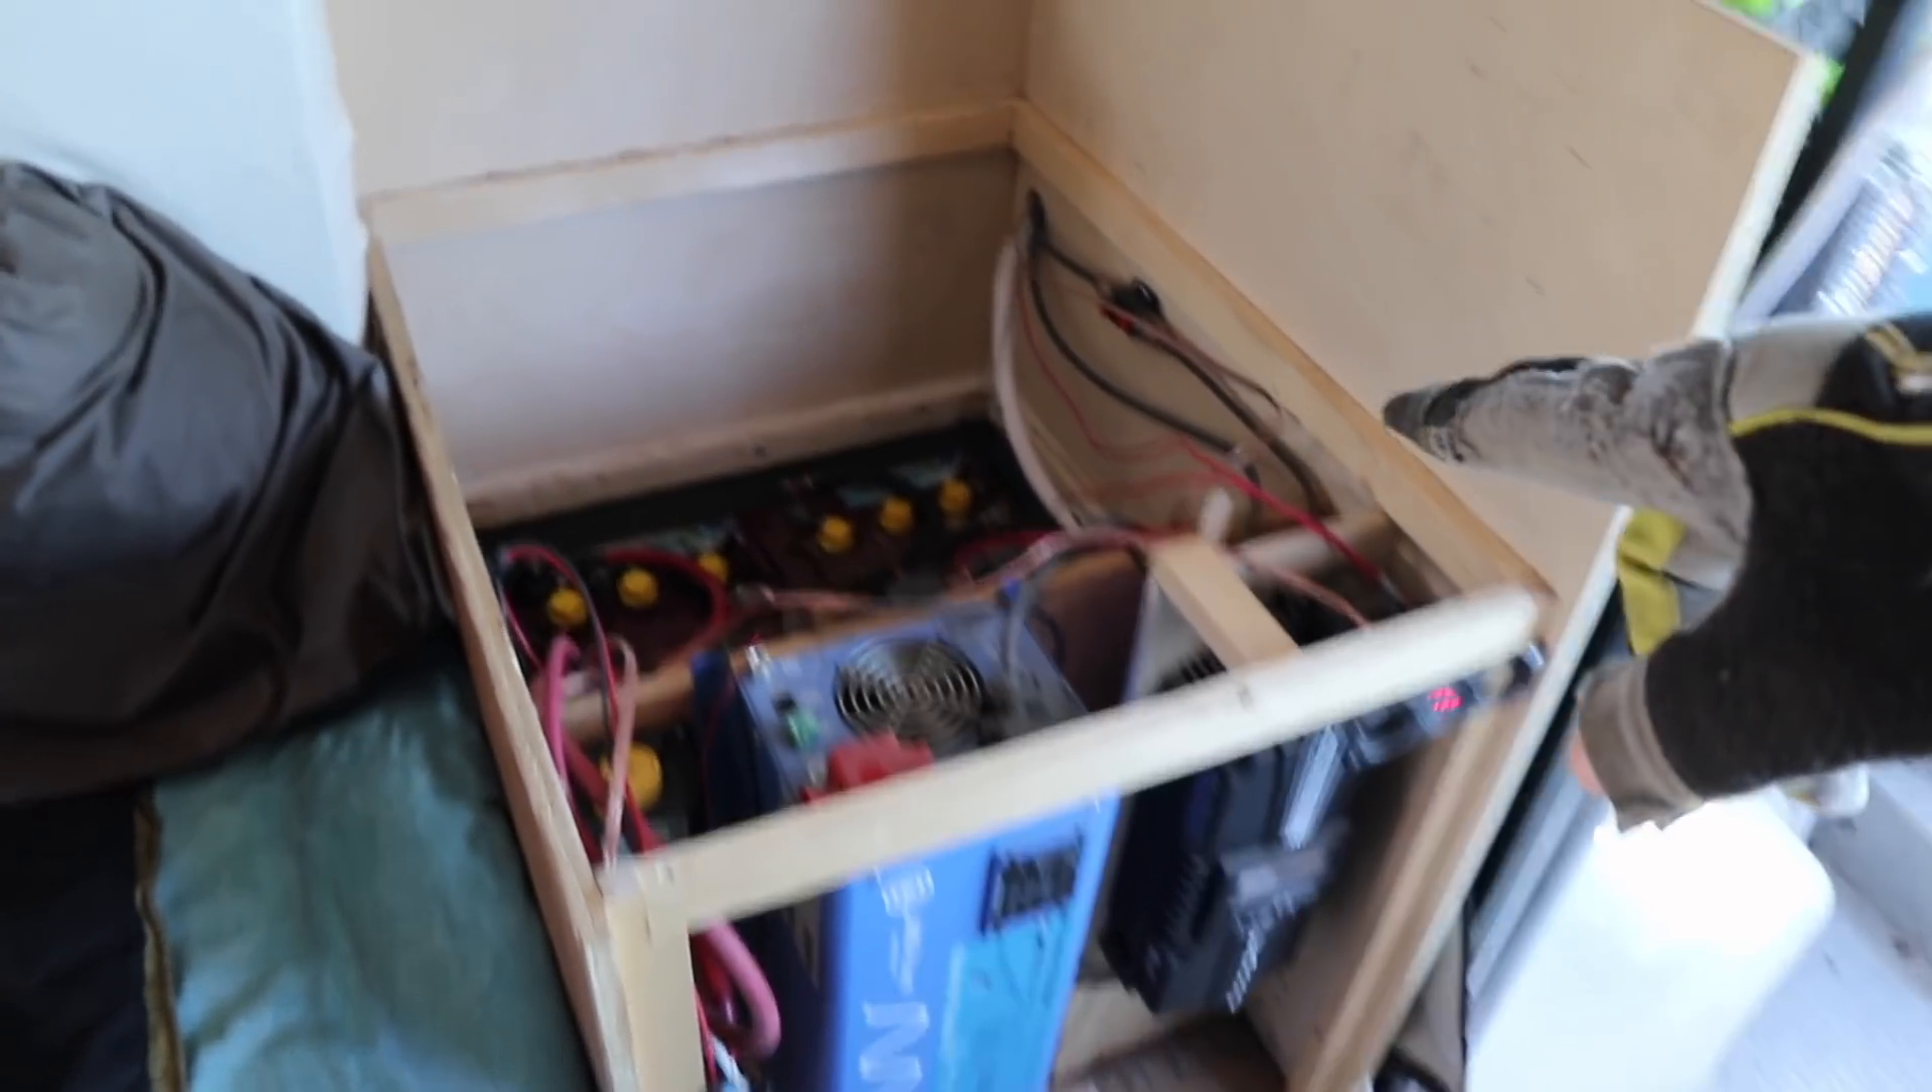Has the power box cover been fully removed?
Yes.